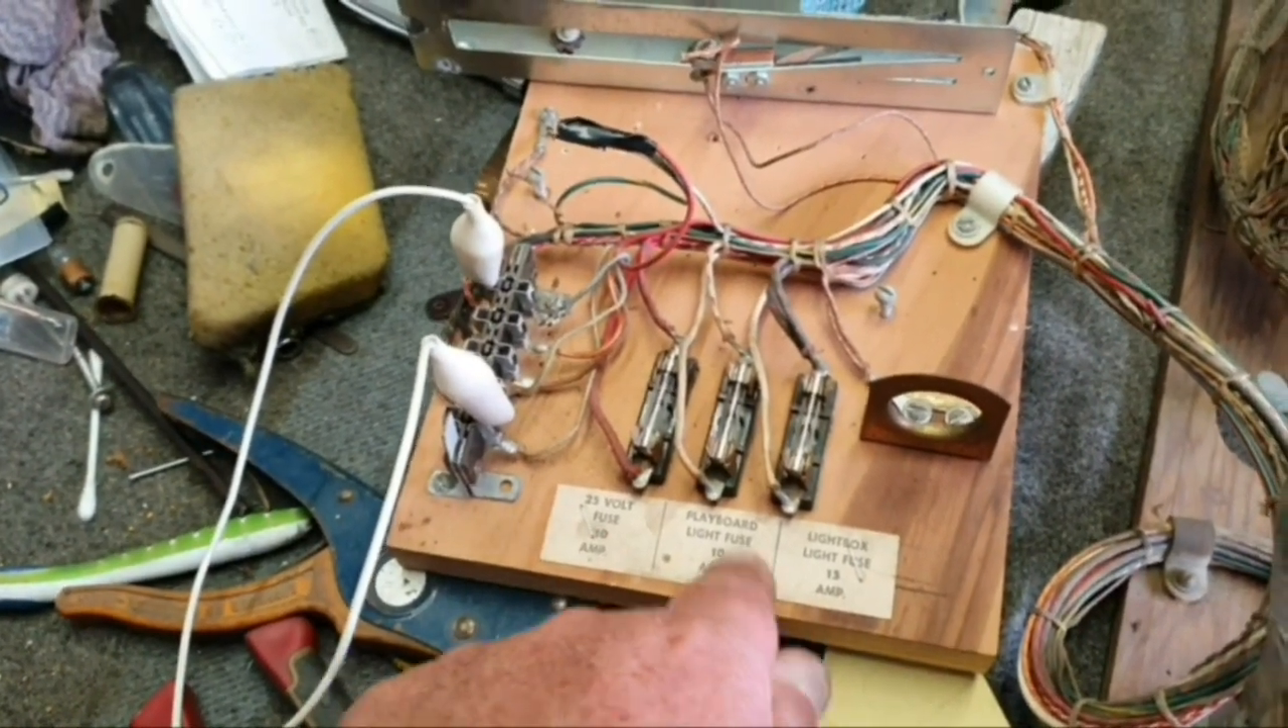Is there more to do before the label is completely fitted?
No.